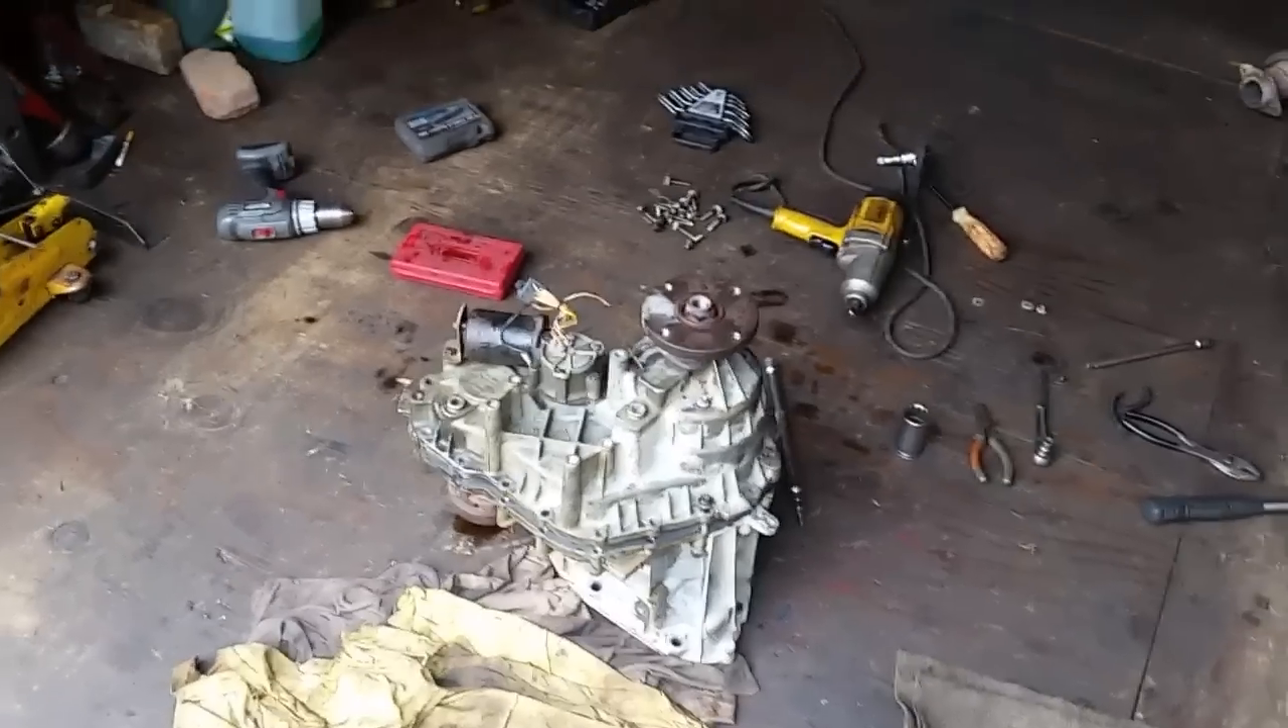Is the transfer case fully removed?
Yes.